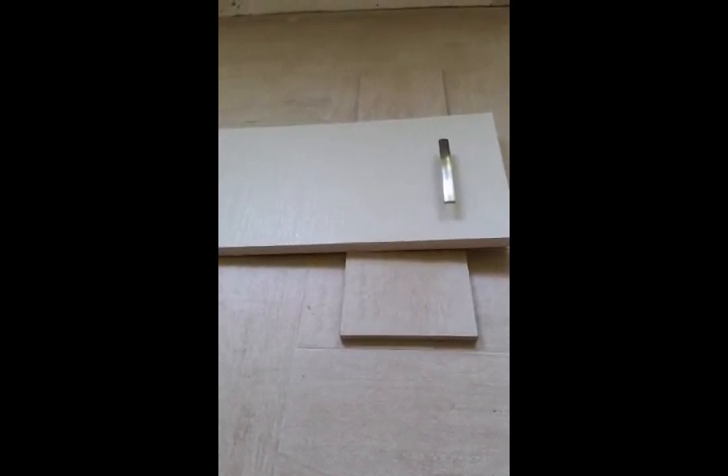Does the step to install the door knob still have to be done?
No.